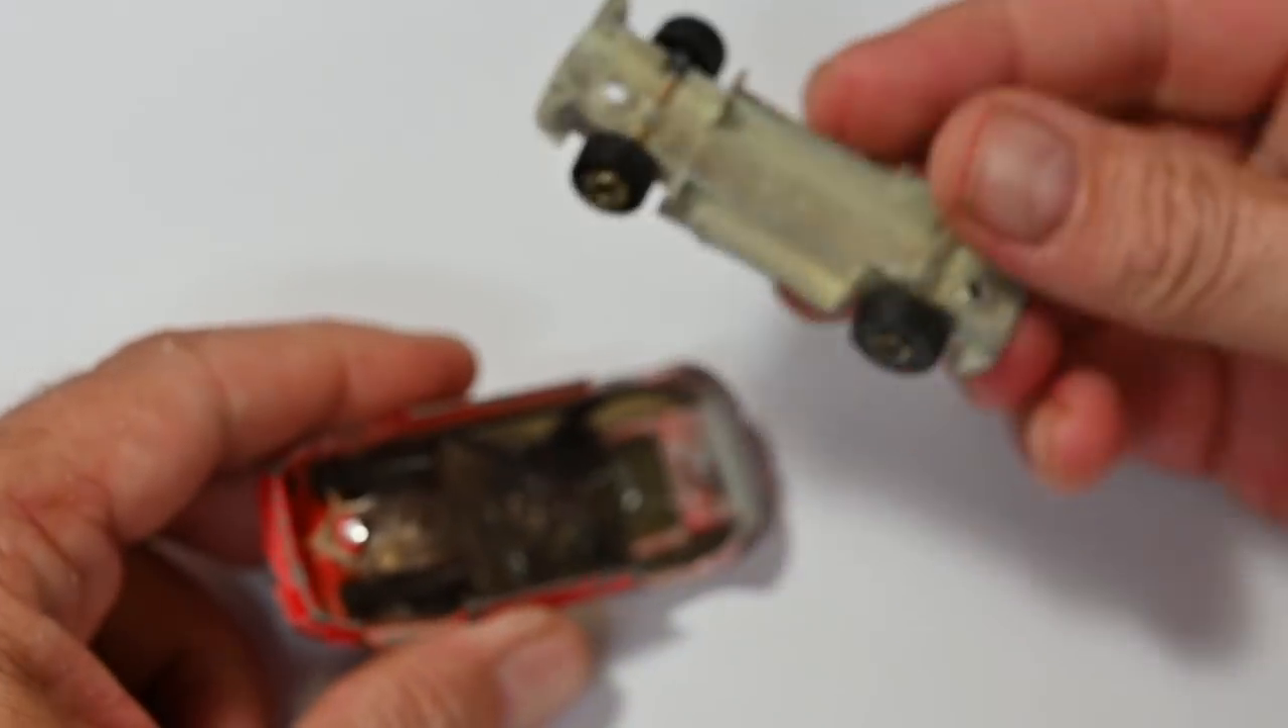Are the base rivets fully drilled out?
Yes.